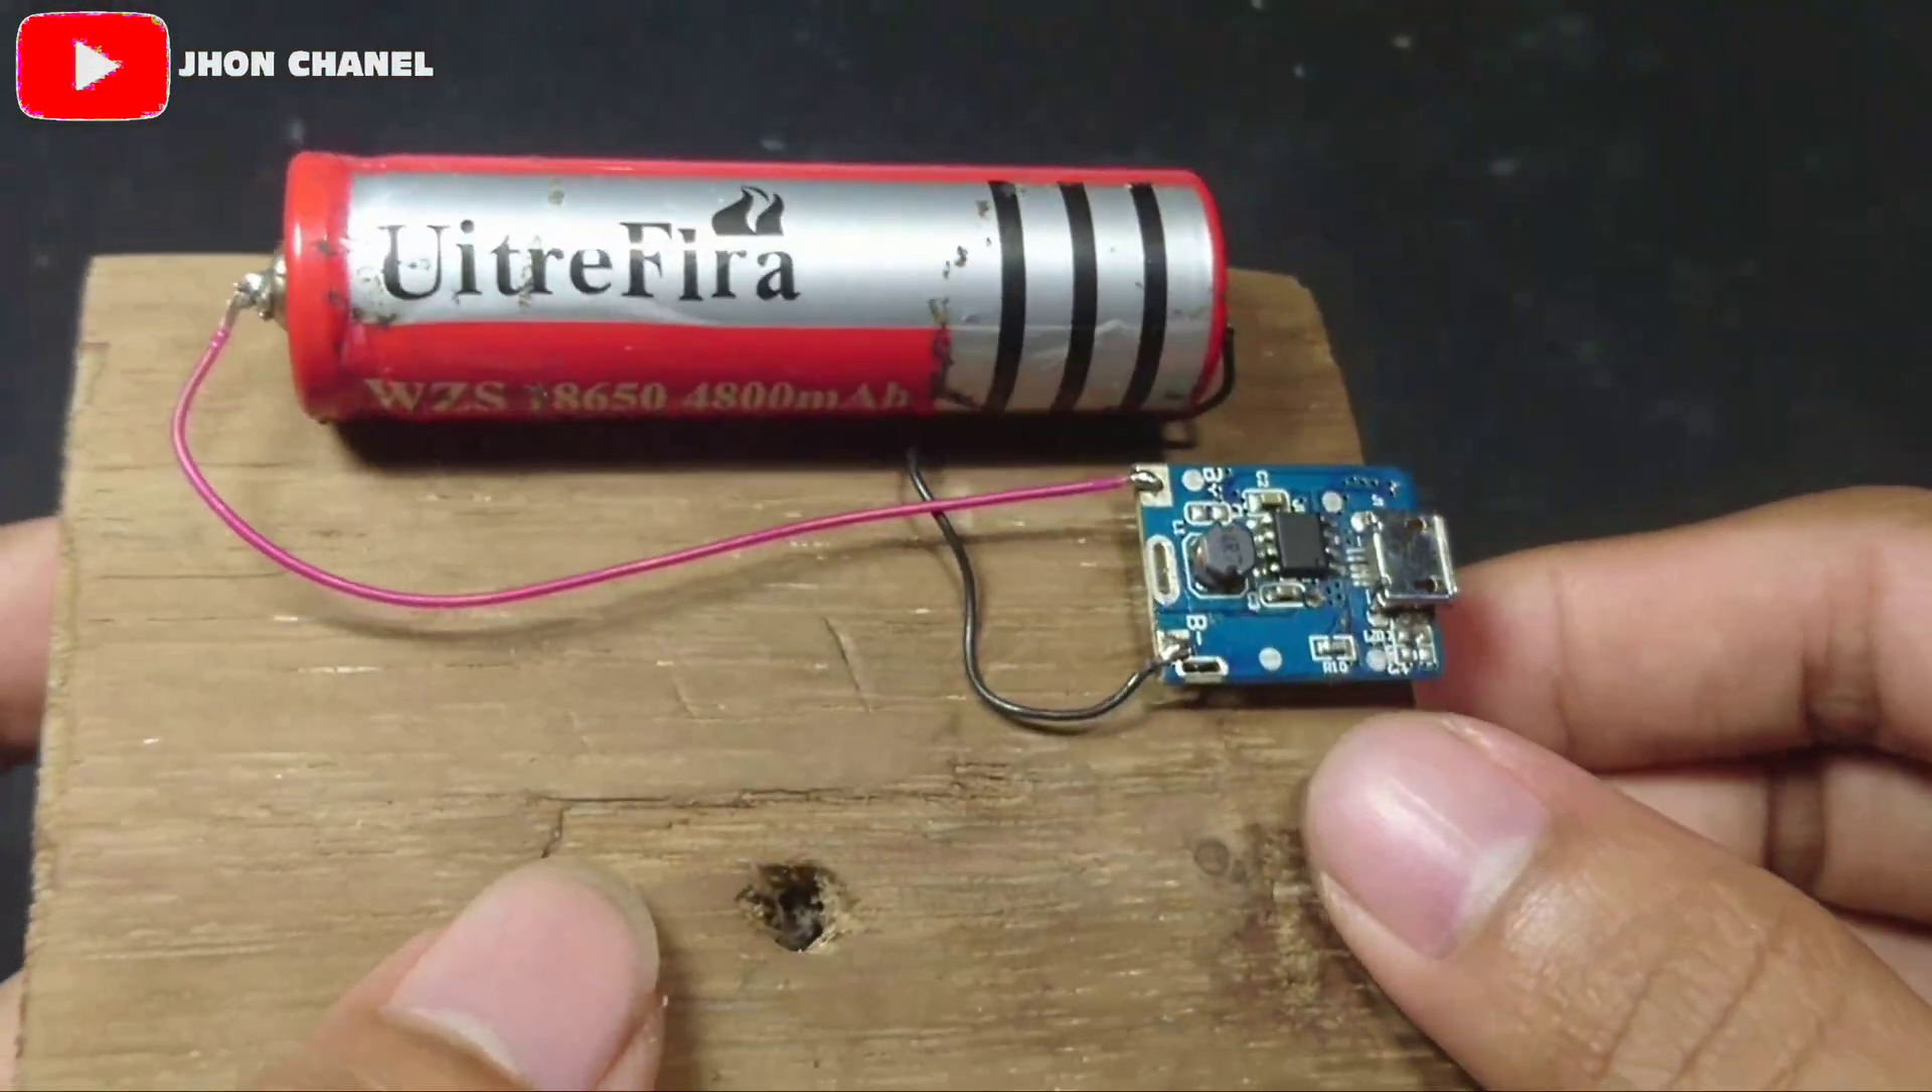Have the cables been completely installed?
Yes.